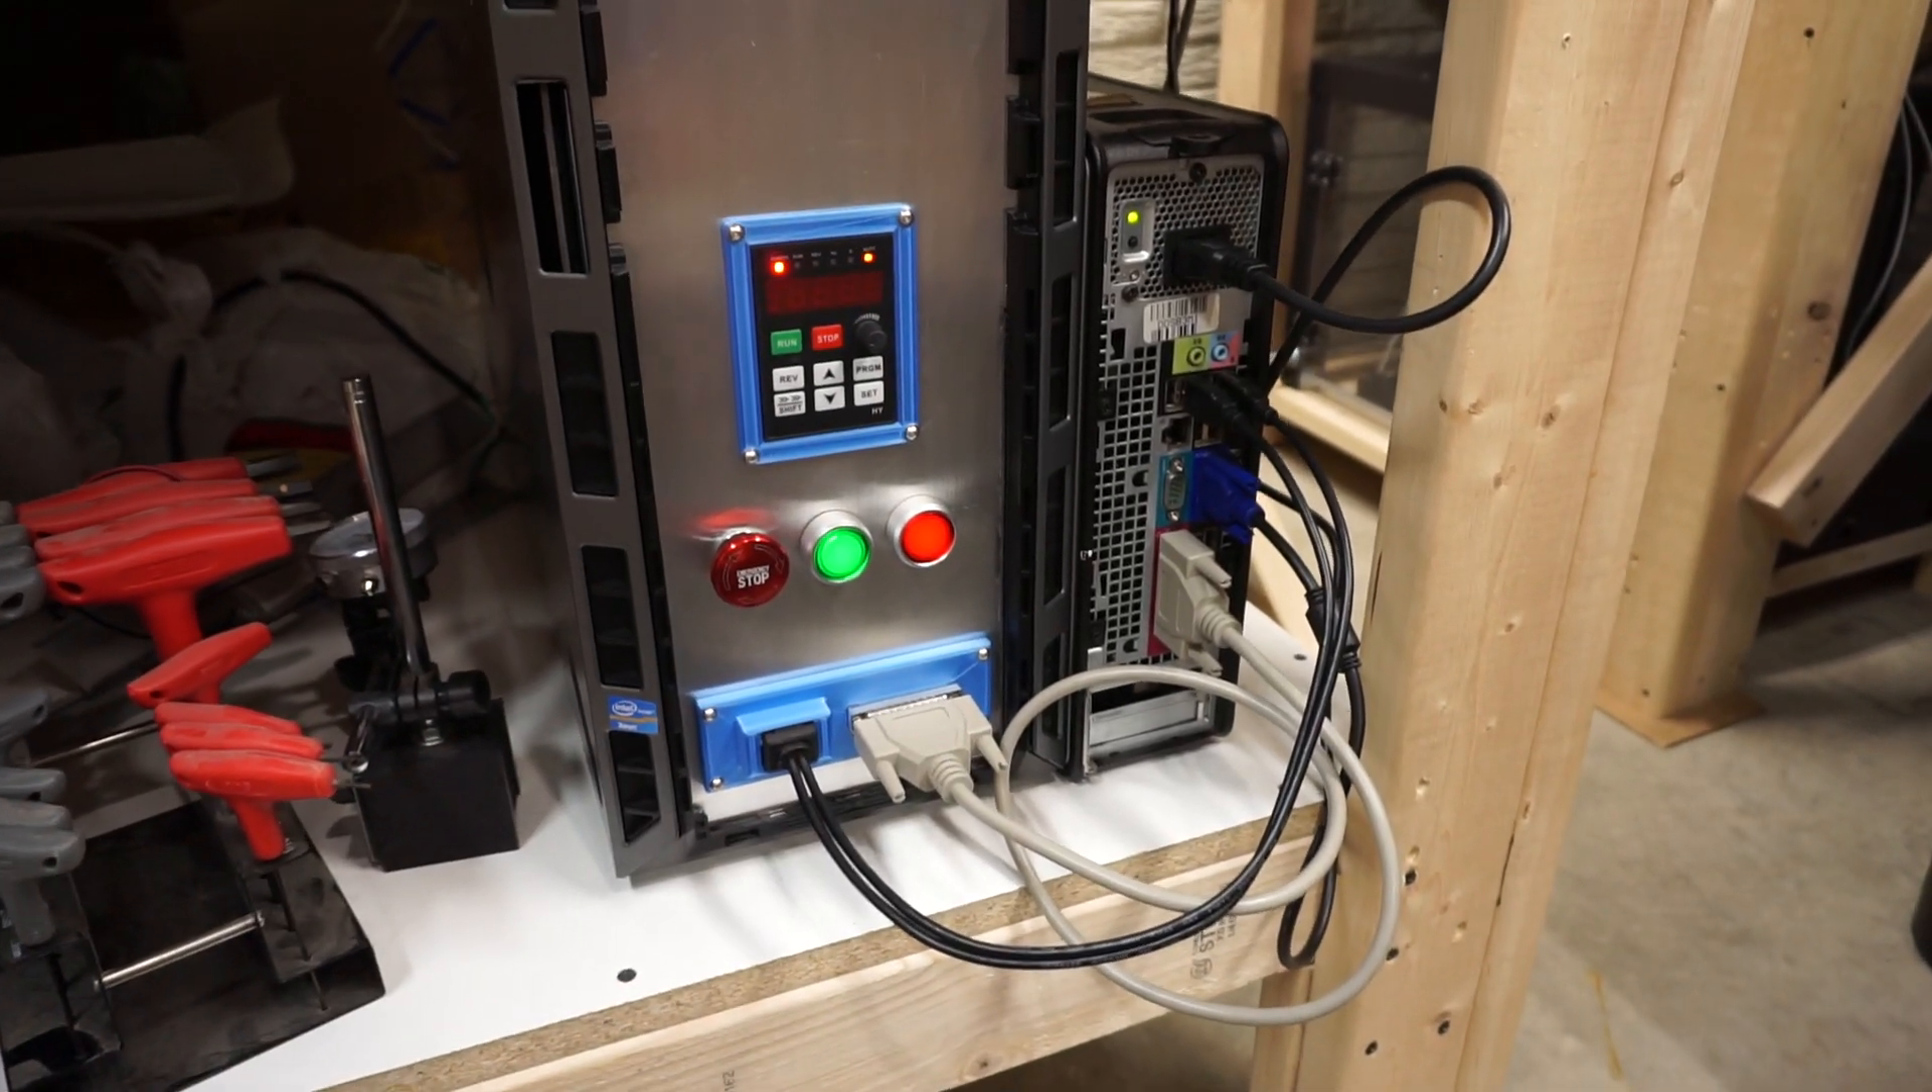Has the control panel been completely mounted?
Yes.